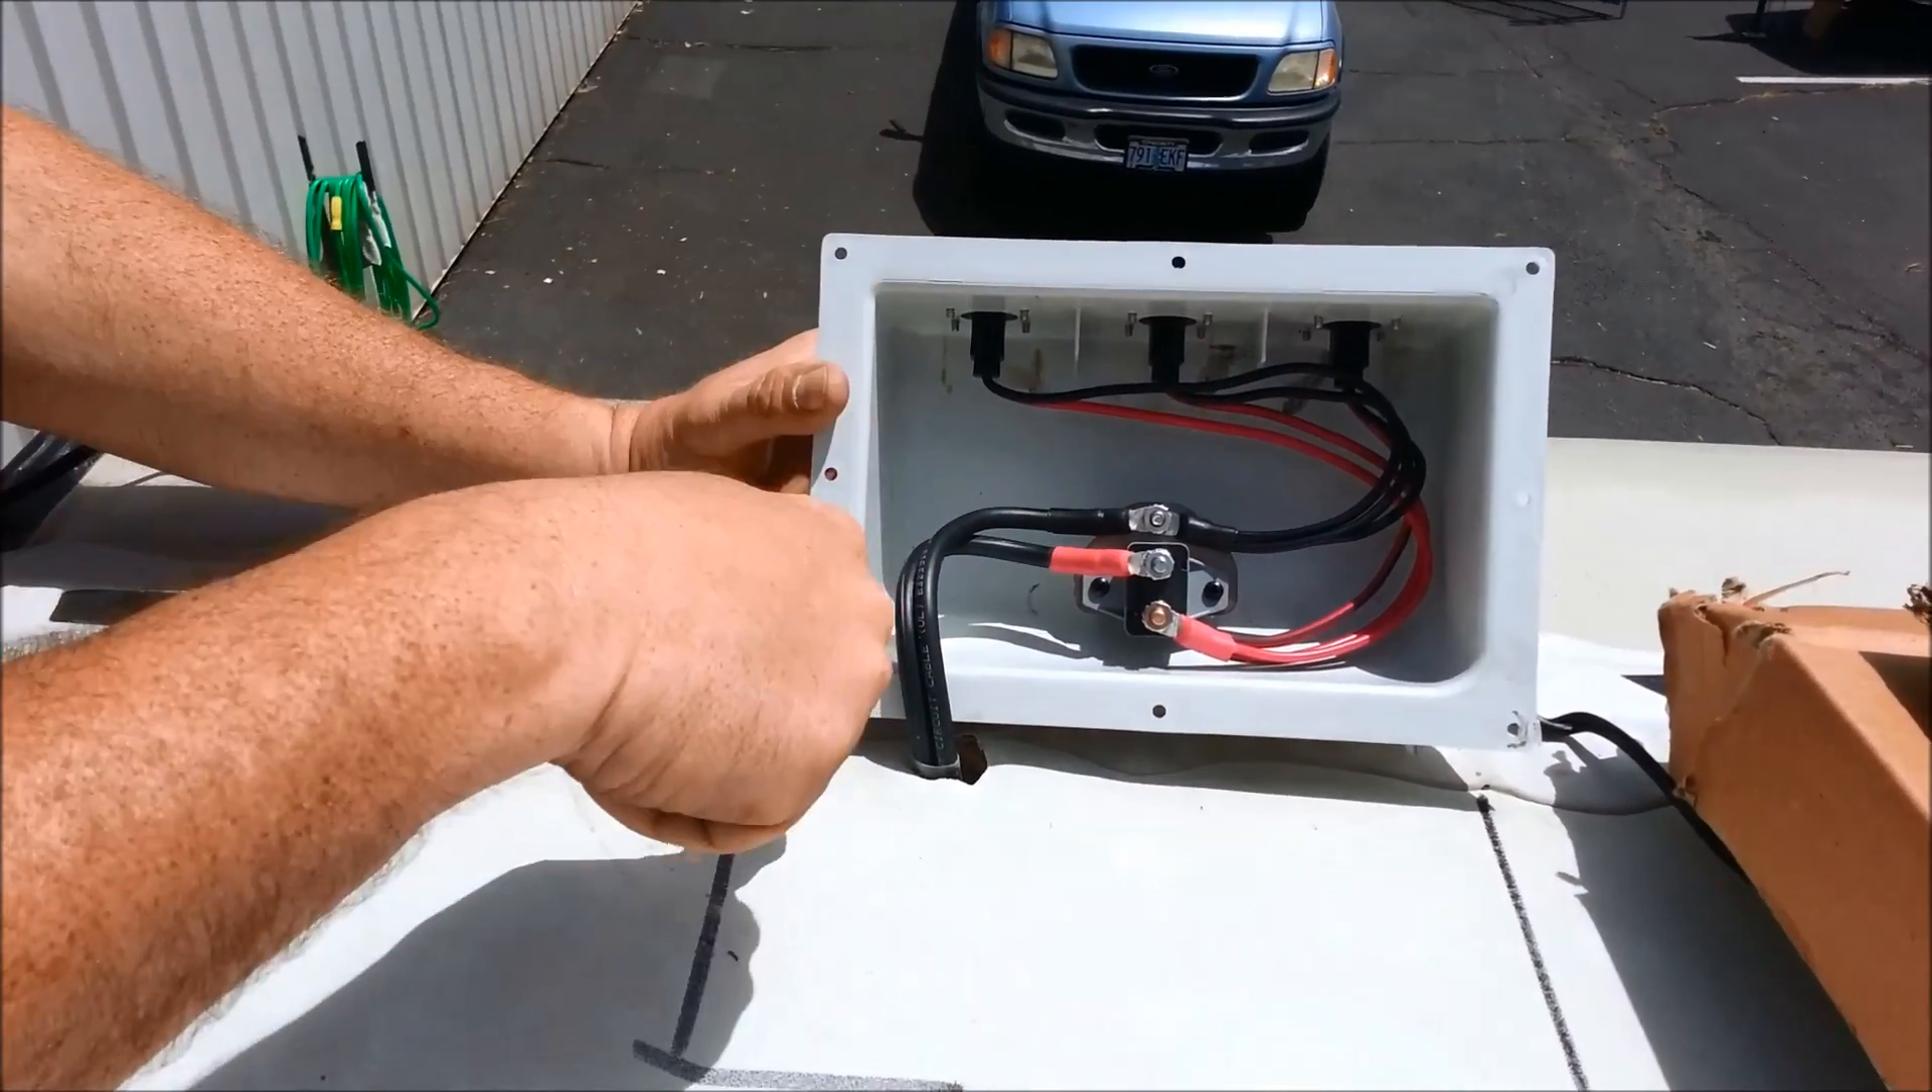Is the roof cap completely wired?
Yes.